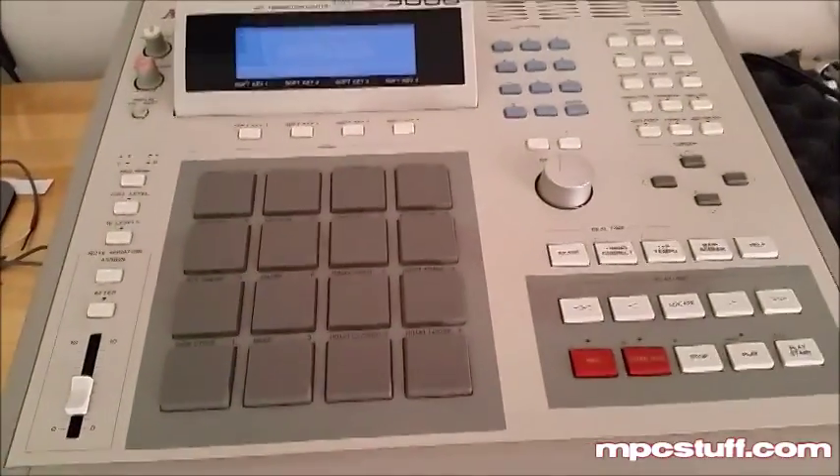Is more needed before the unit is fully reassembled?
No.